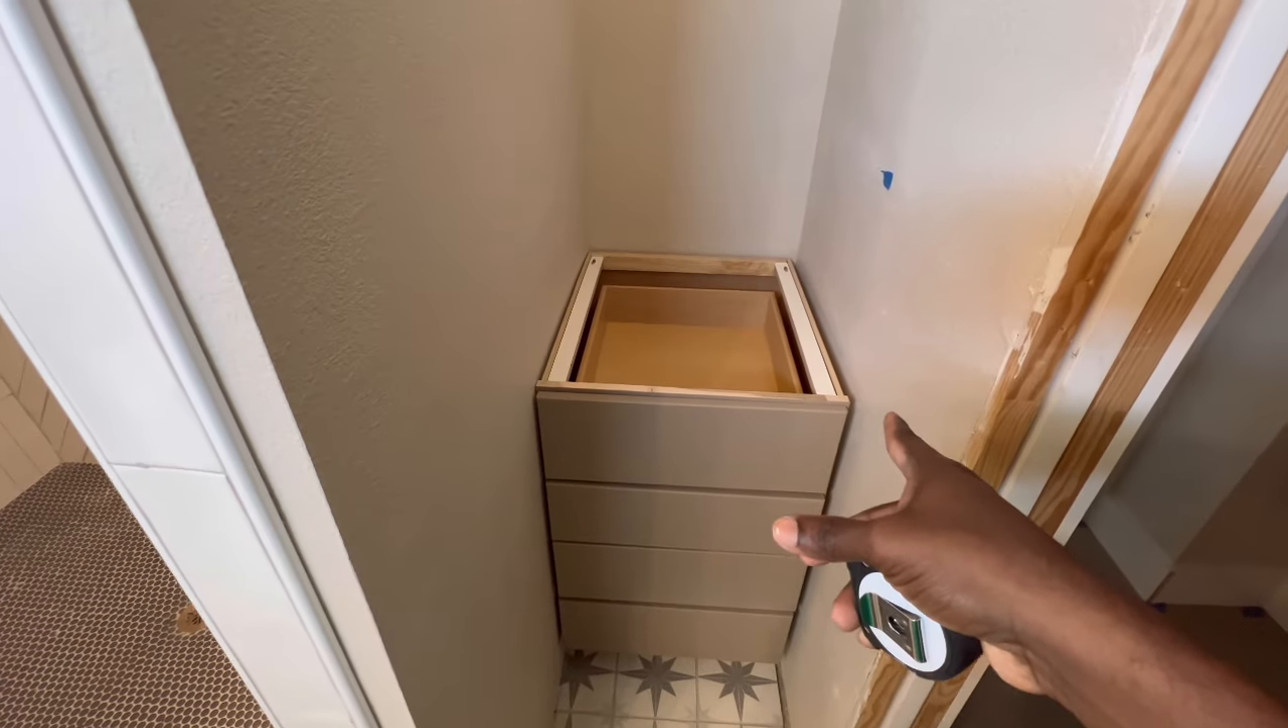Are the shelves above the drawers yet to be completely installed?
Yes.